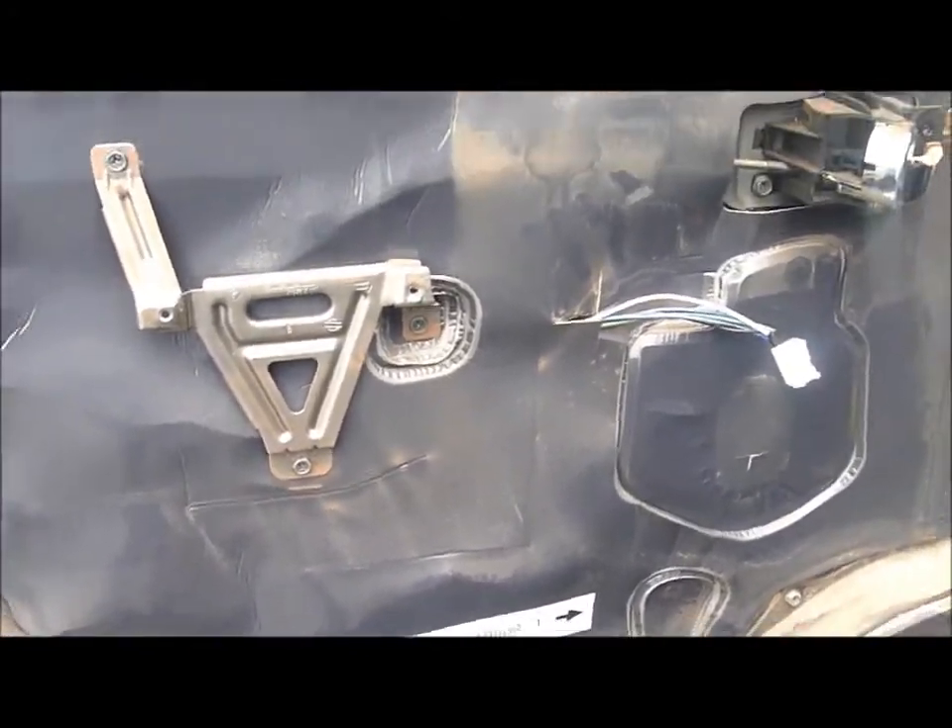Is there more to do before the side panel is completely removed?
No.